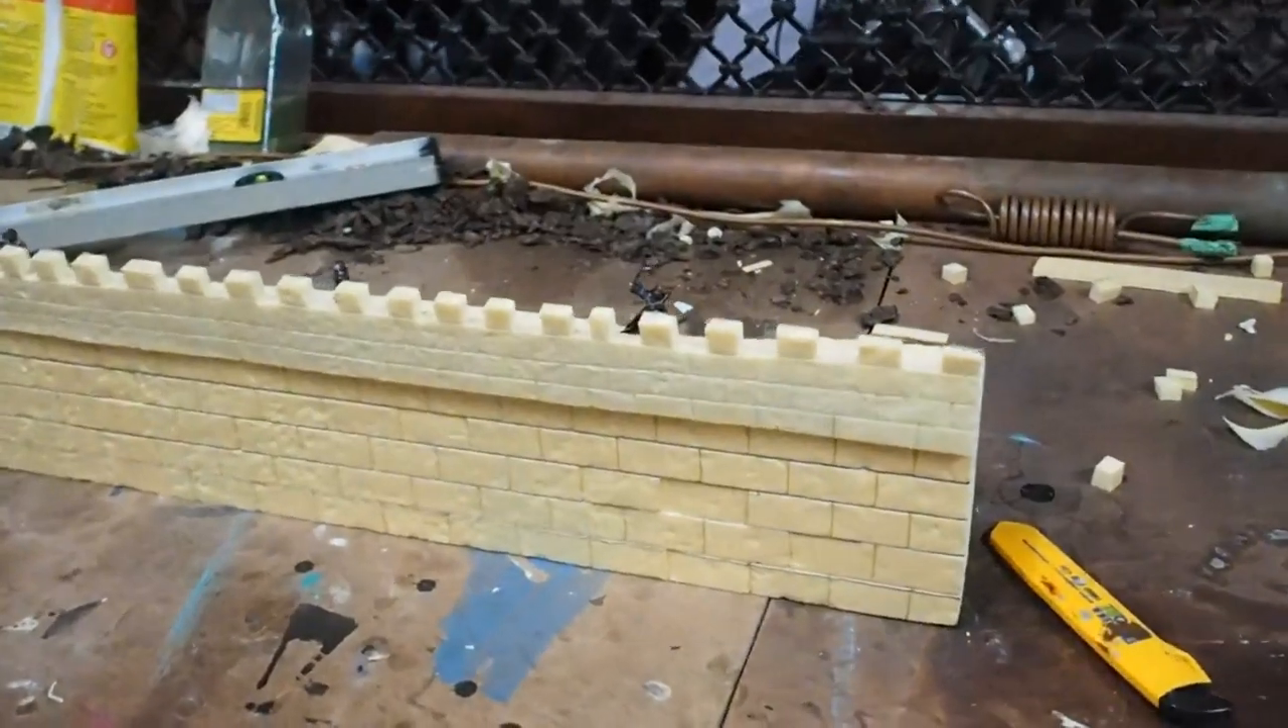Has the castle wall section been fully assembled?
Yes.